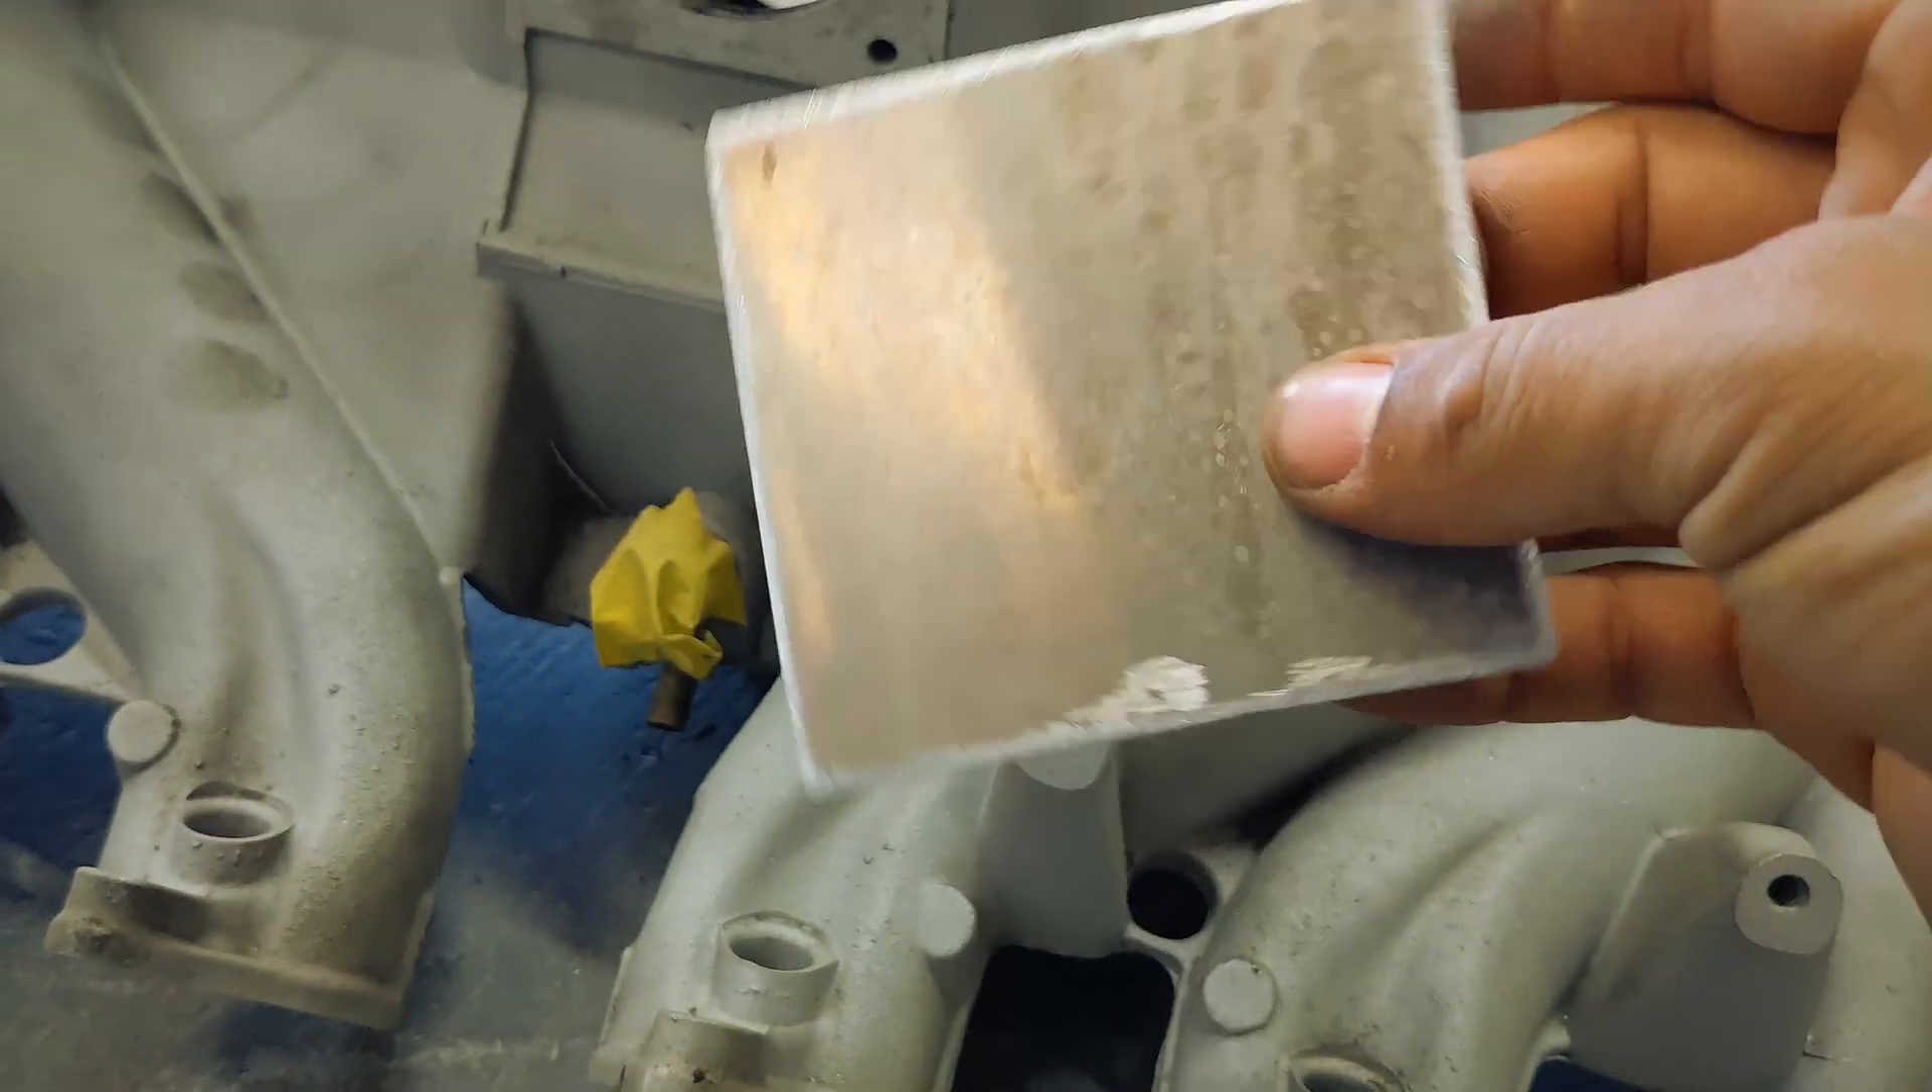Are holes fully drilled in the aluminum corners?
No.